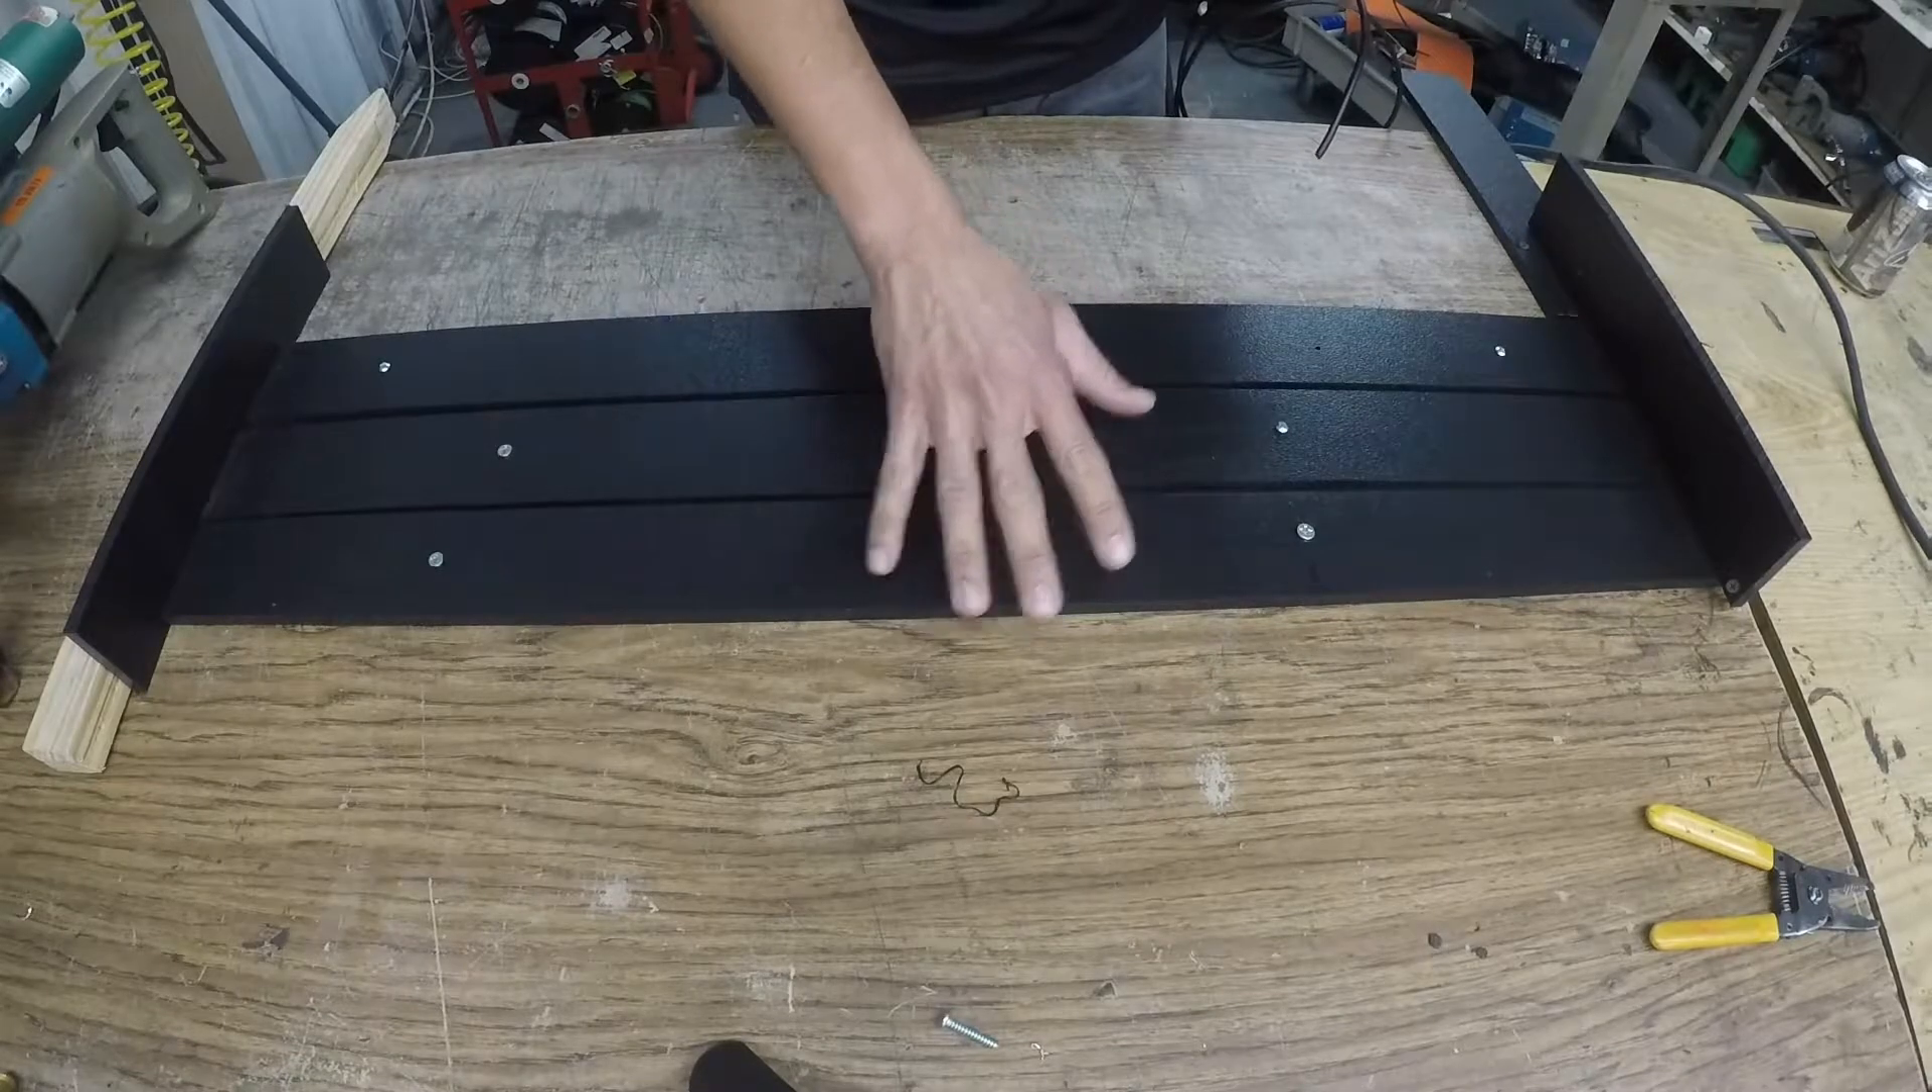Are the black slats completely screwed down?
Yes.